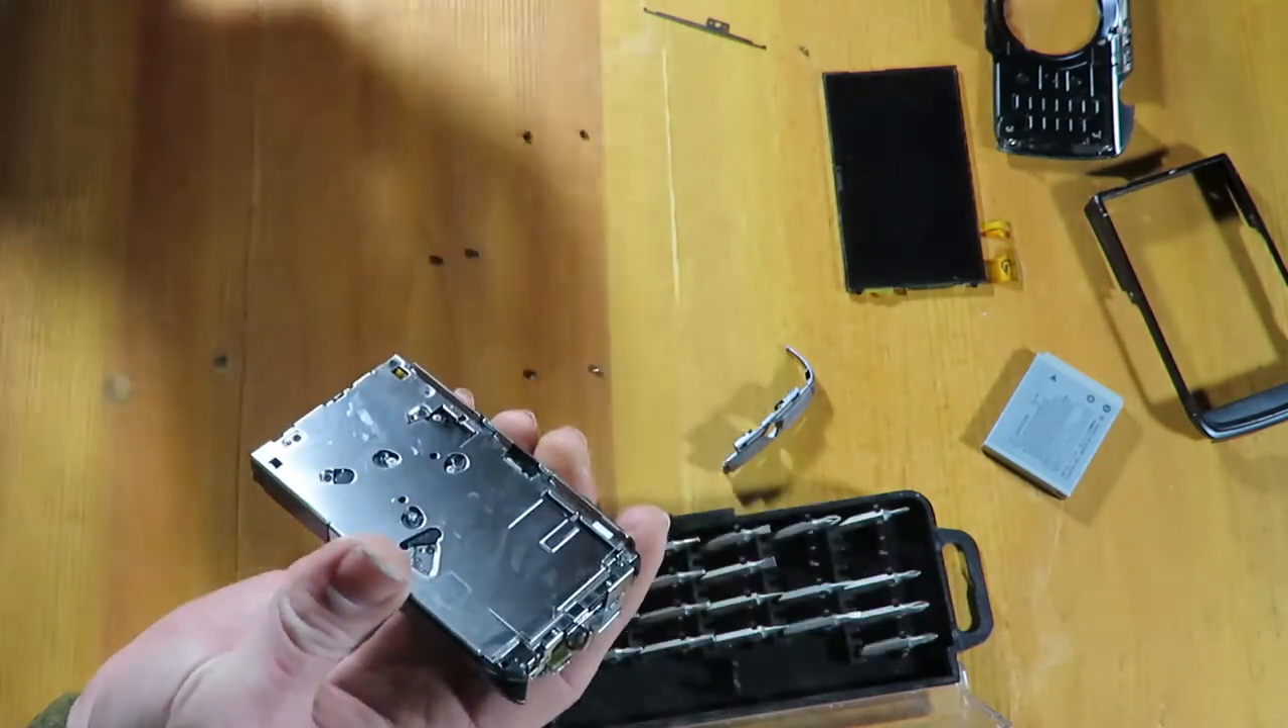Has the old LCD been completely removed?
Yes.